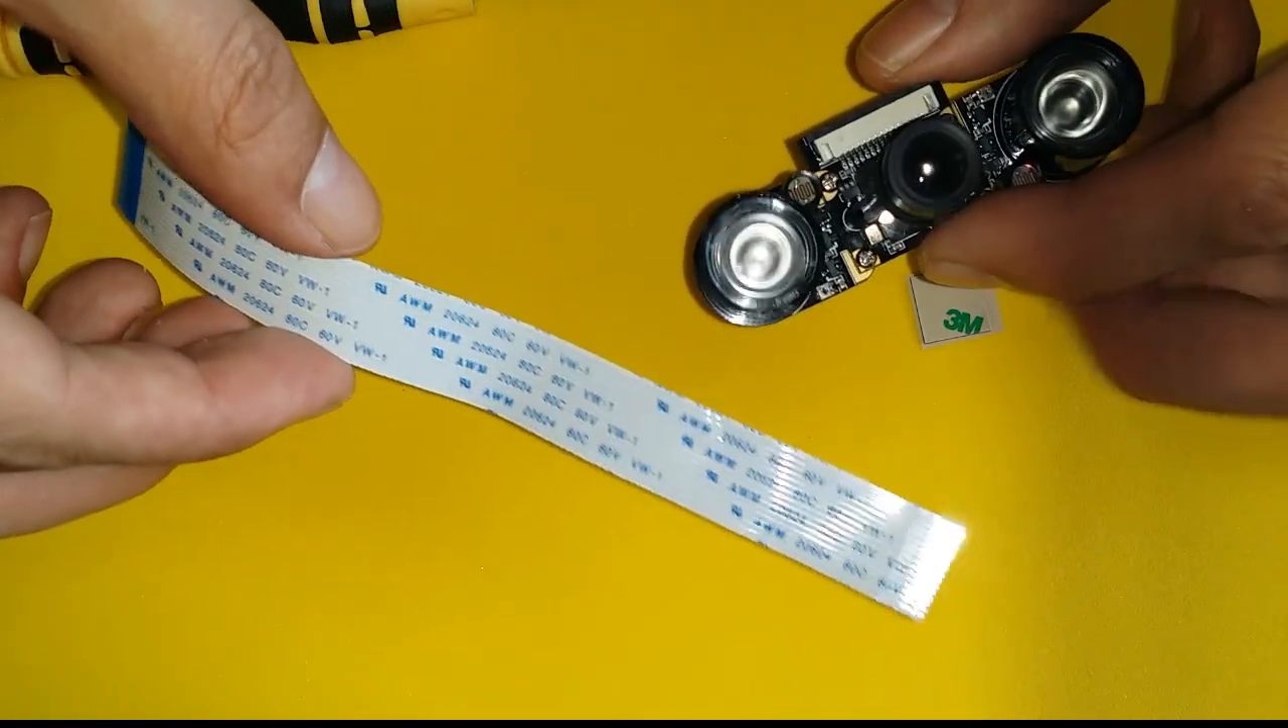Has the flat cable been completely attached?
No.